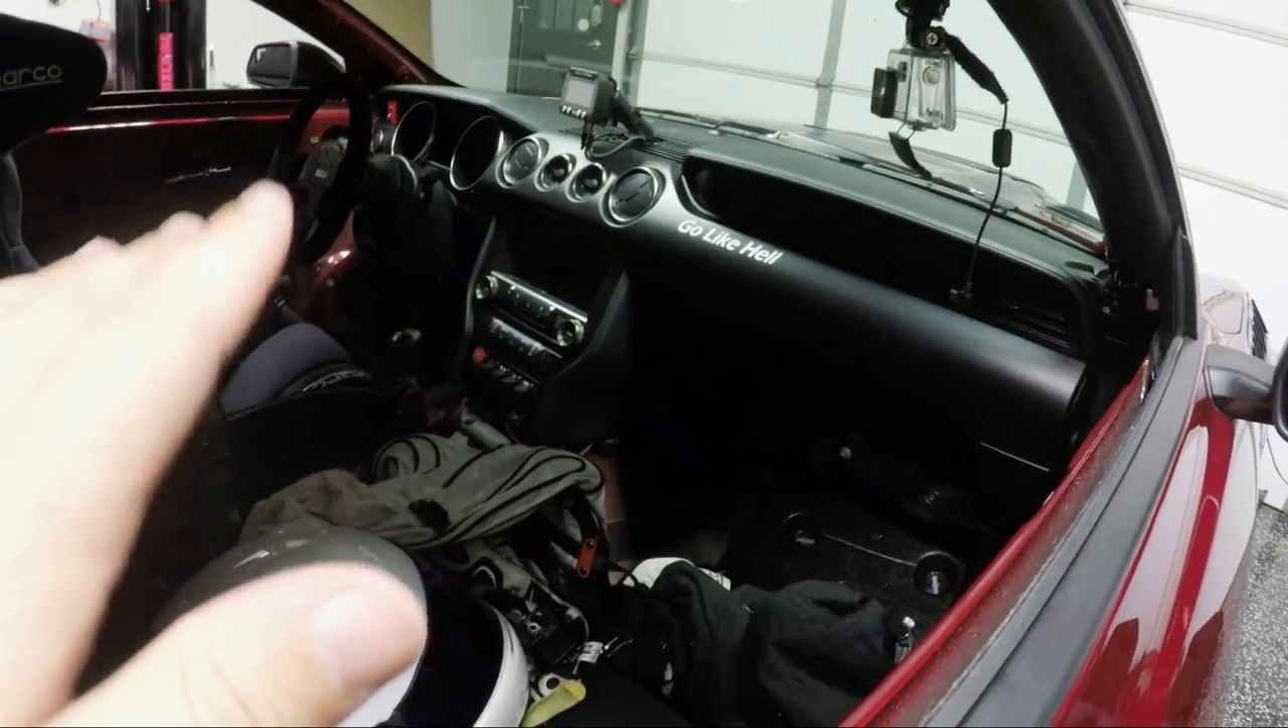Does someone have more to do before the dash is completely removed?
Yes.